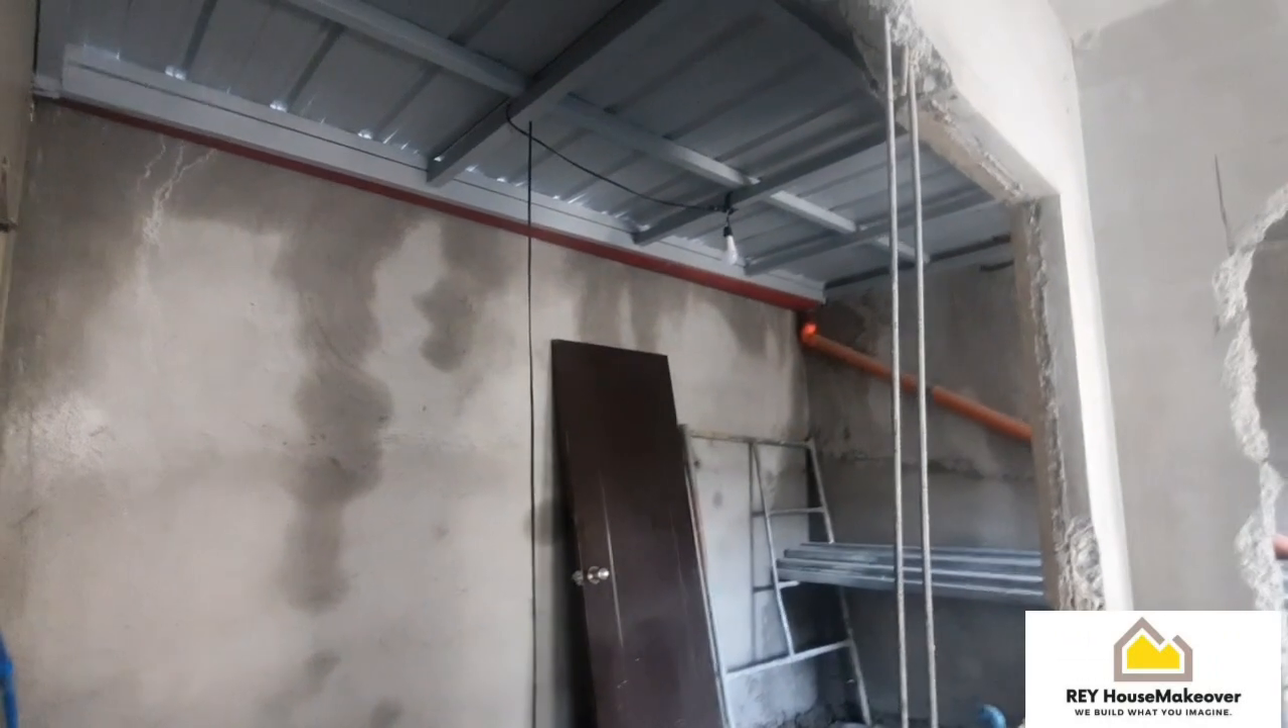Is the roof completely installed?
Yes.